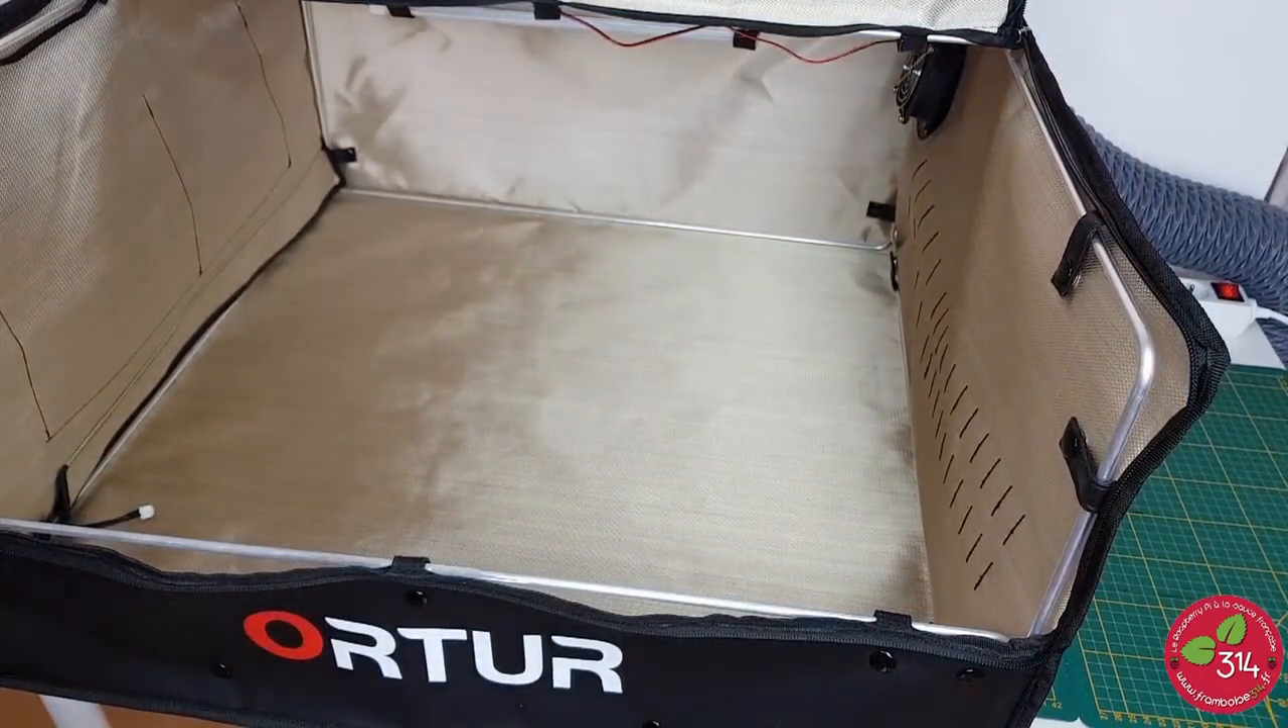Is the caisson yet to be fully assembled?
No.